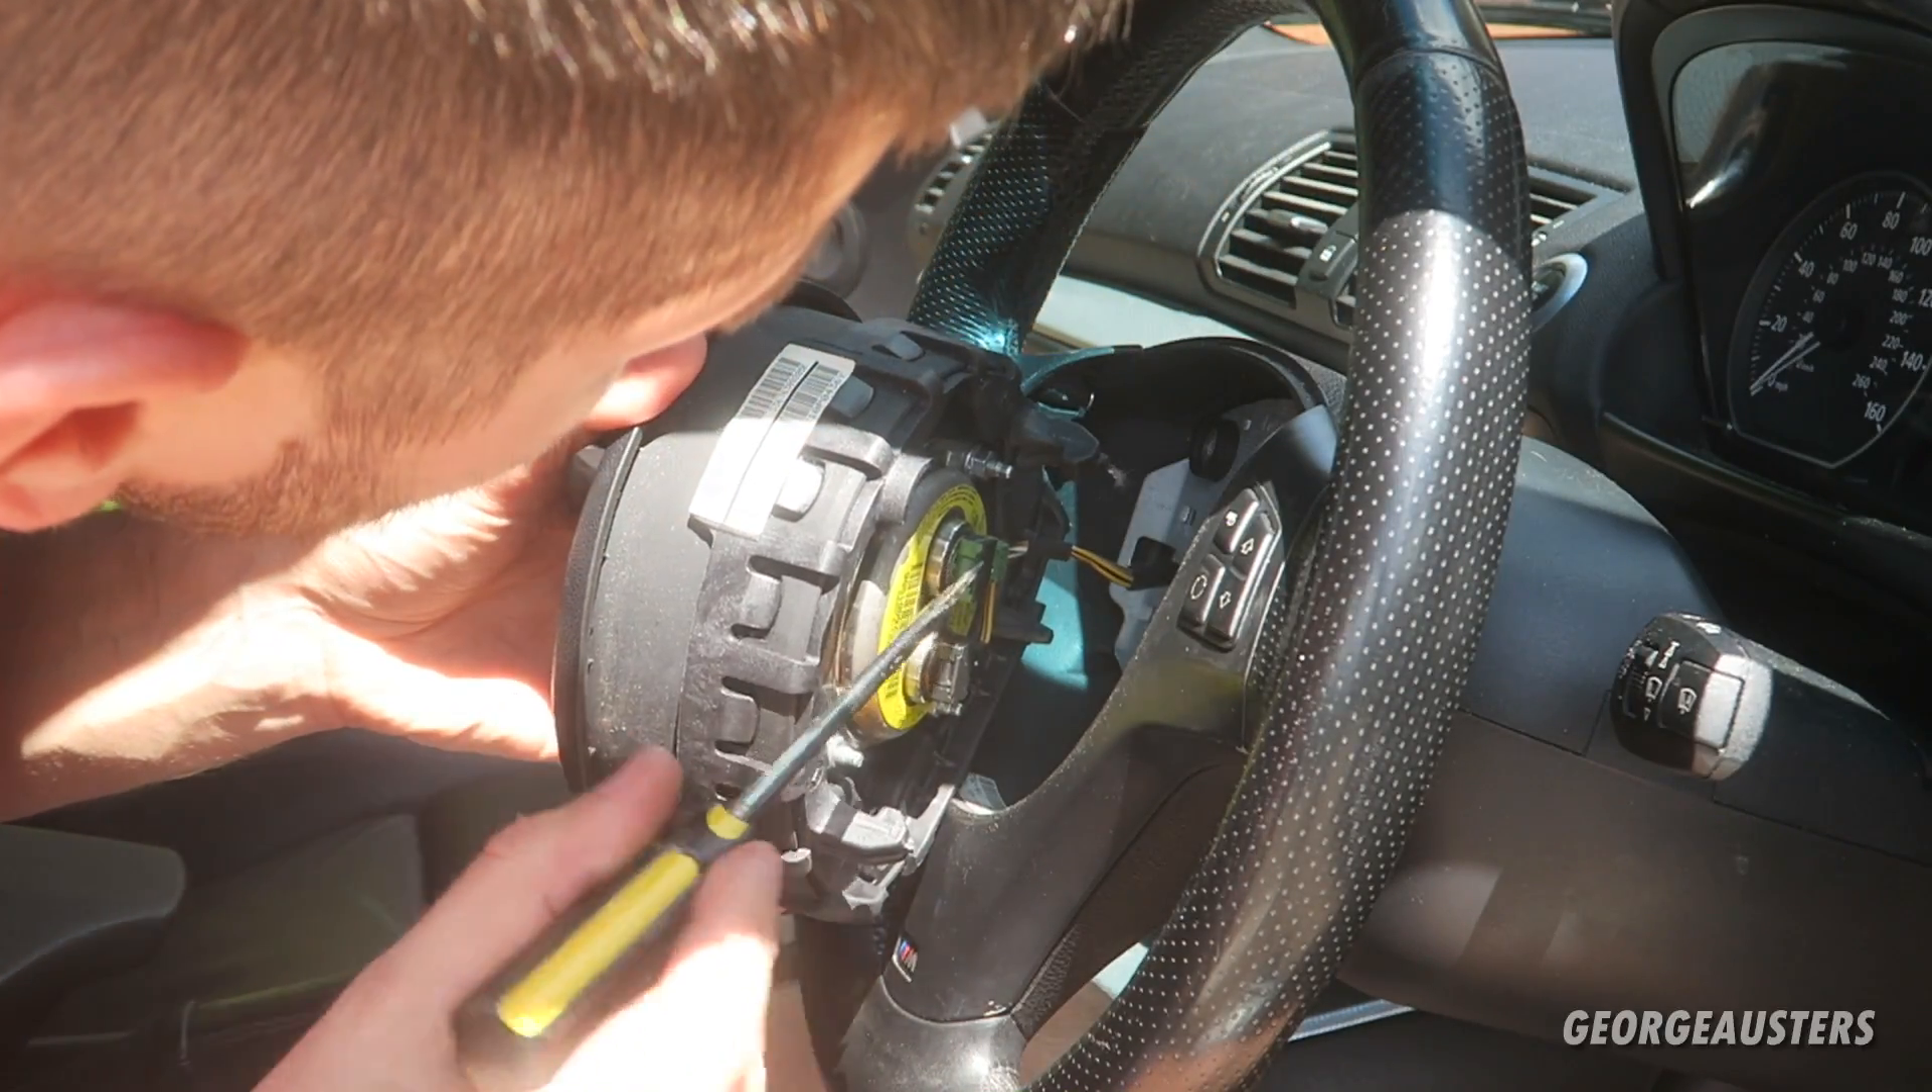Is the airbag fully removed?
No.